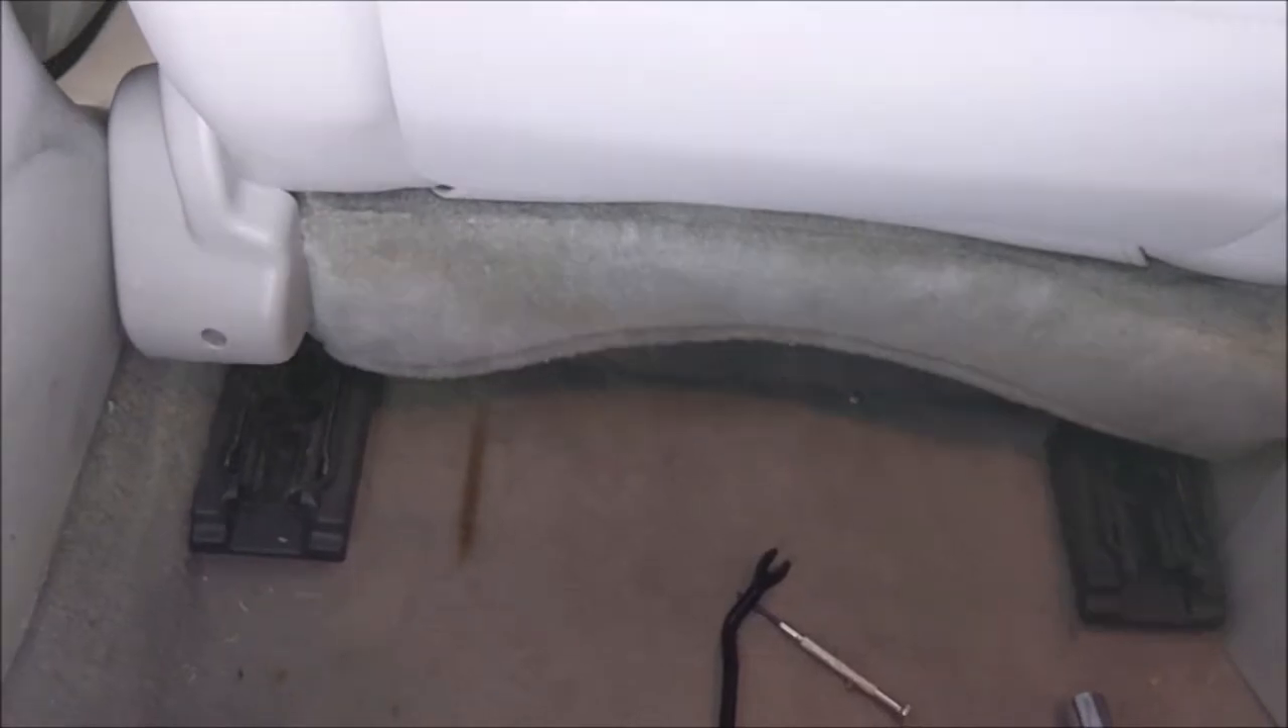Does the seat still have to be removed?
Yes.